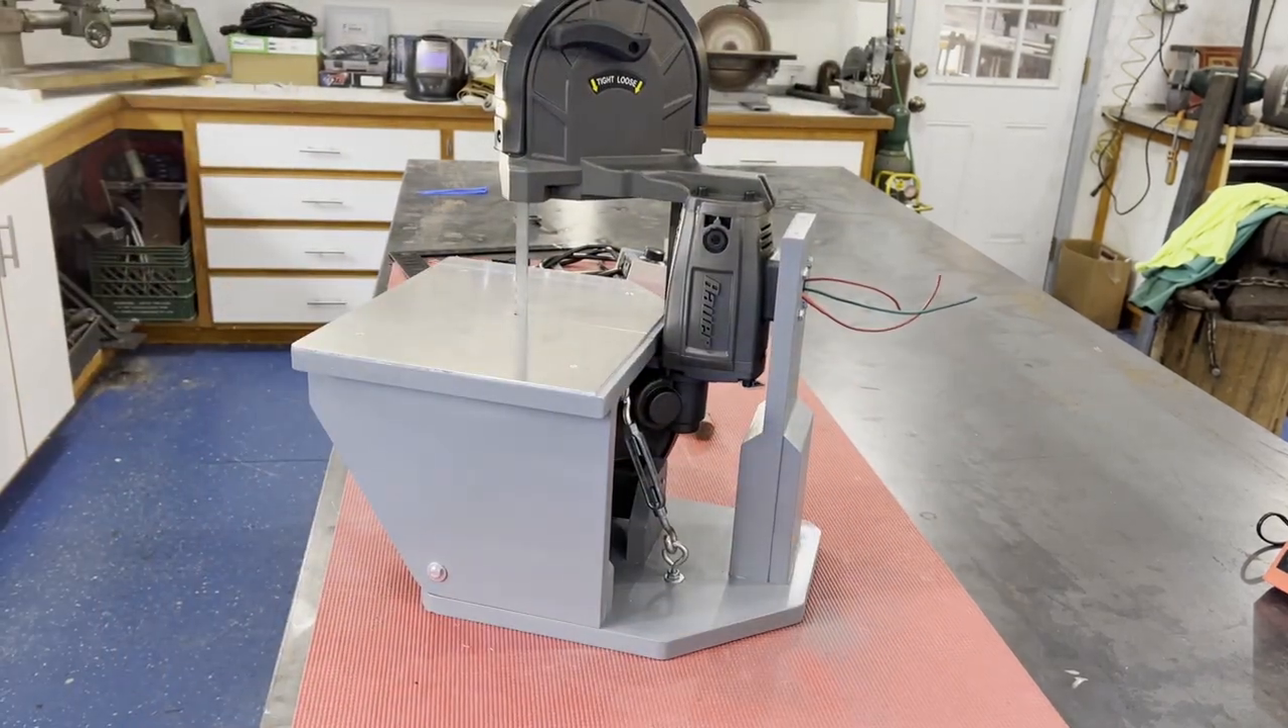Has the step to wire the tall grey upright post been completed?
No.